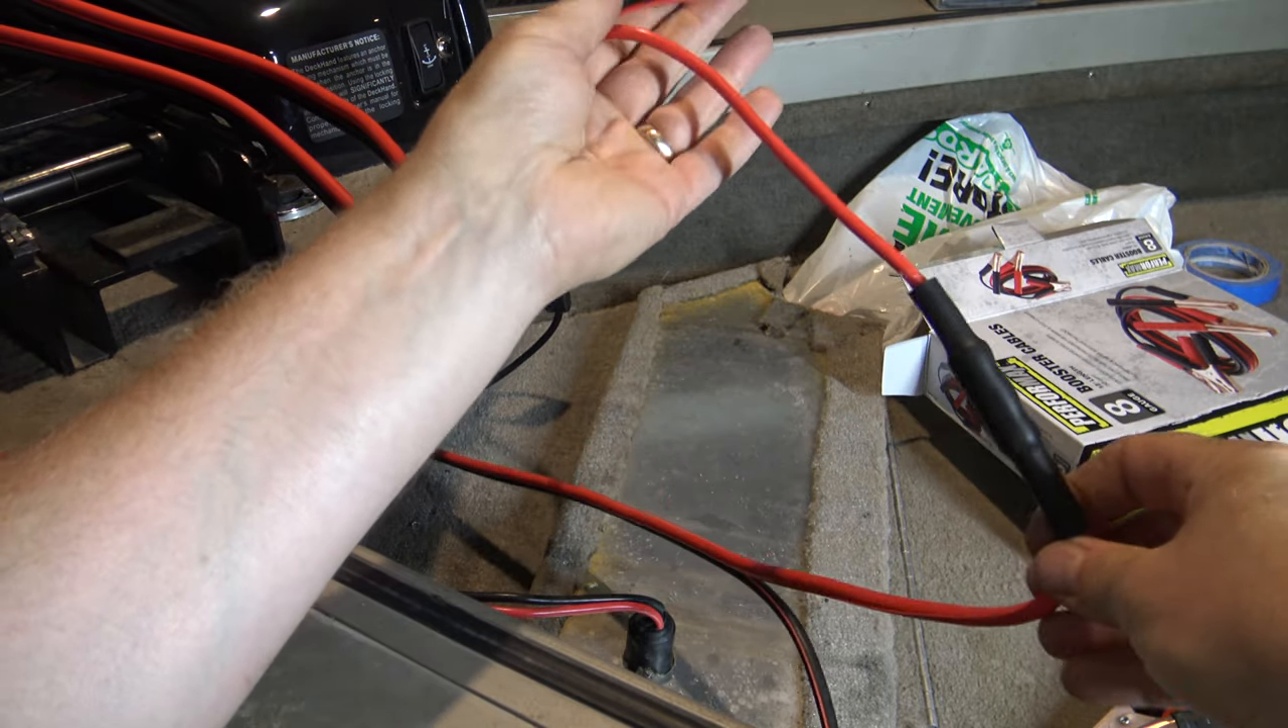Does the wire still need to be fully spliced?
No.